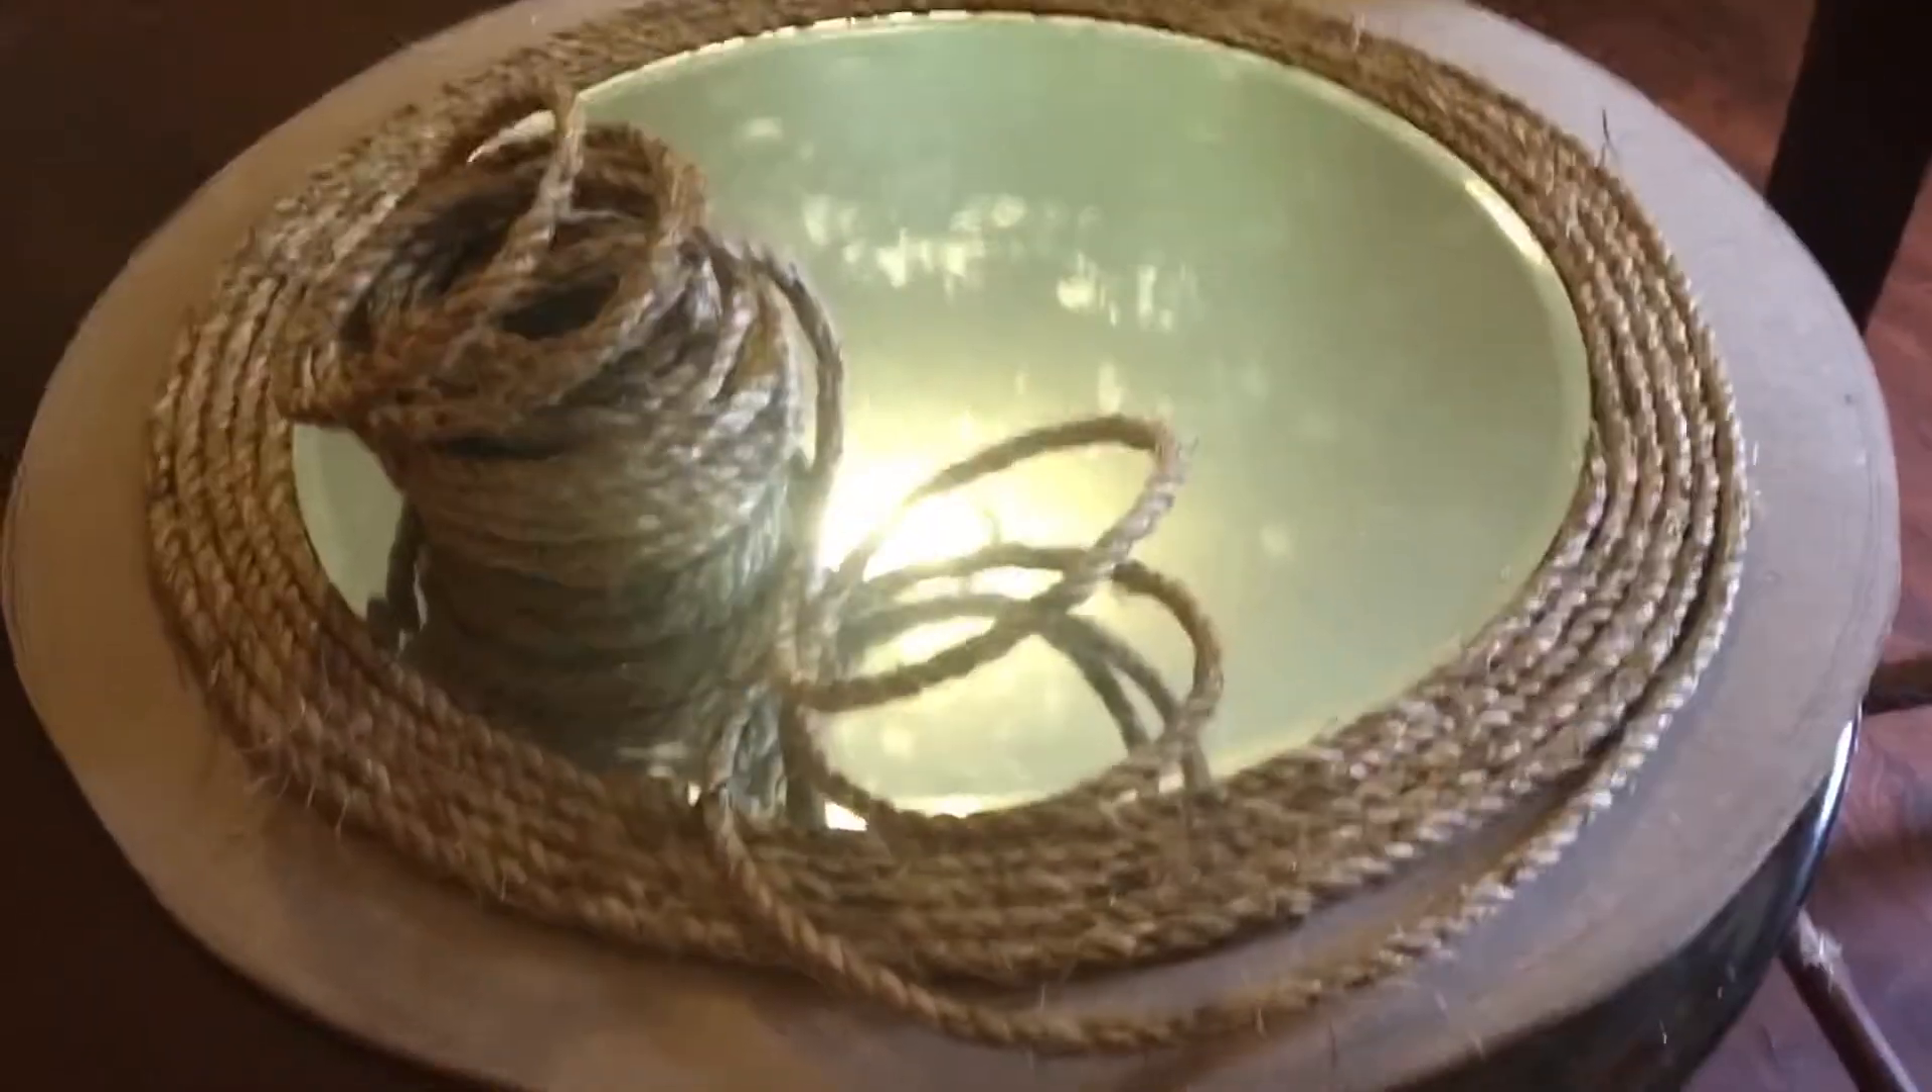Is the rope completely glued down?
No.